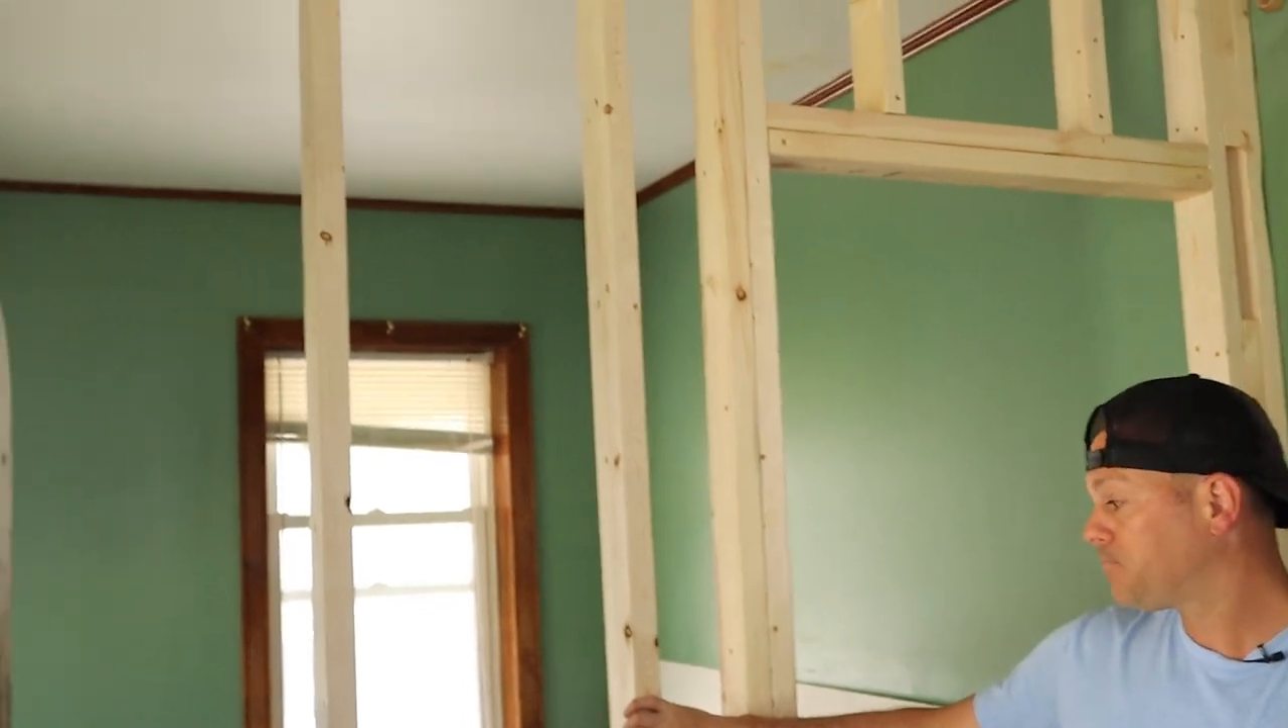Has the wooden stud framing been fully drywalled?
No.